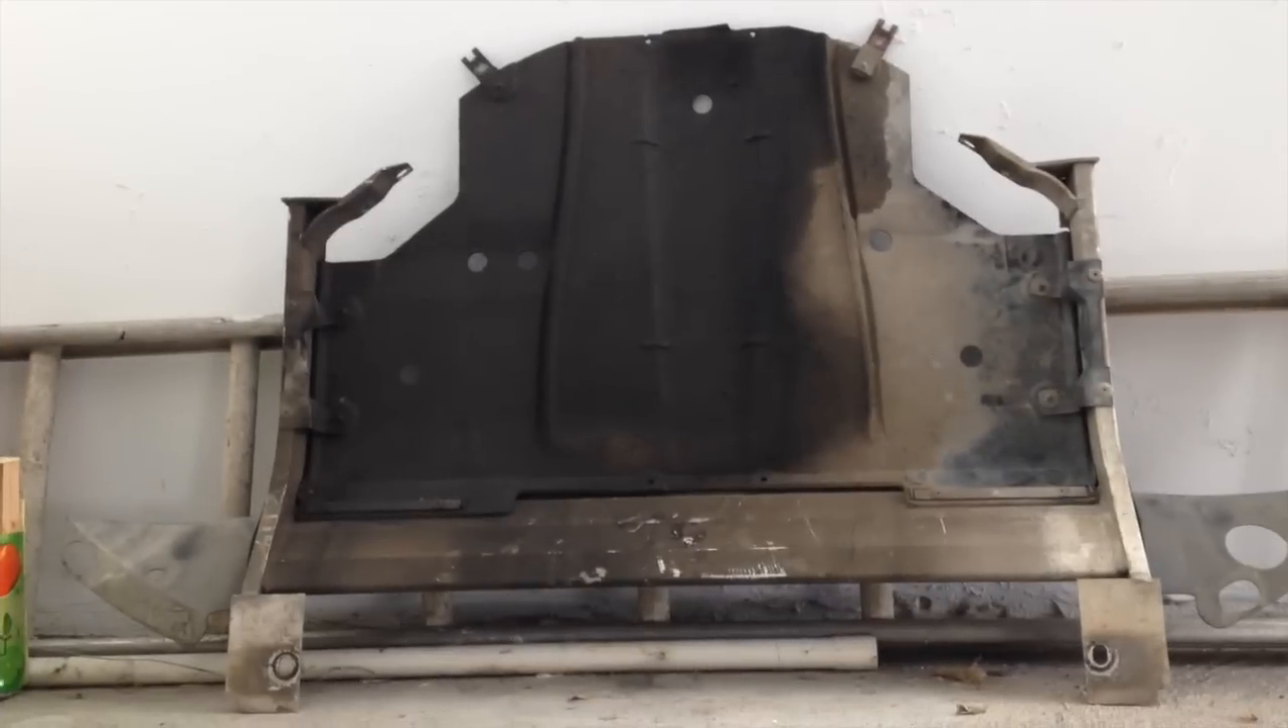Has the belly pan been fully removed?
Yes.